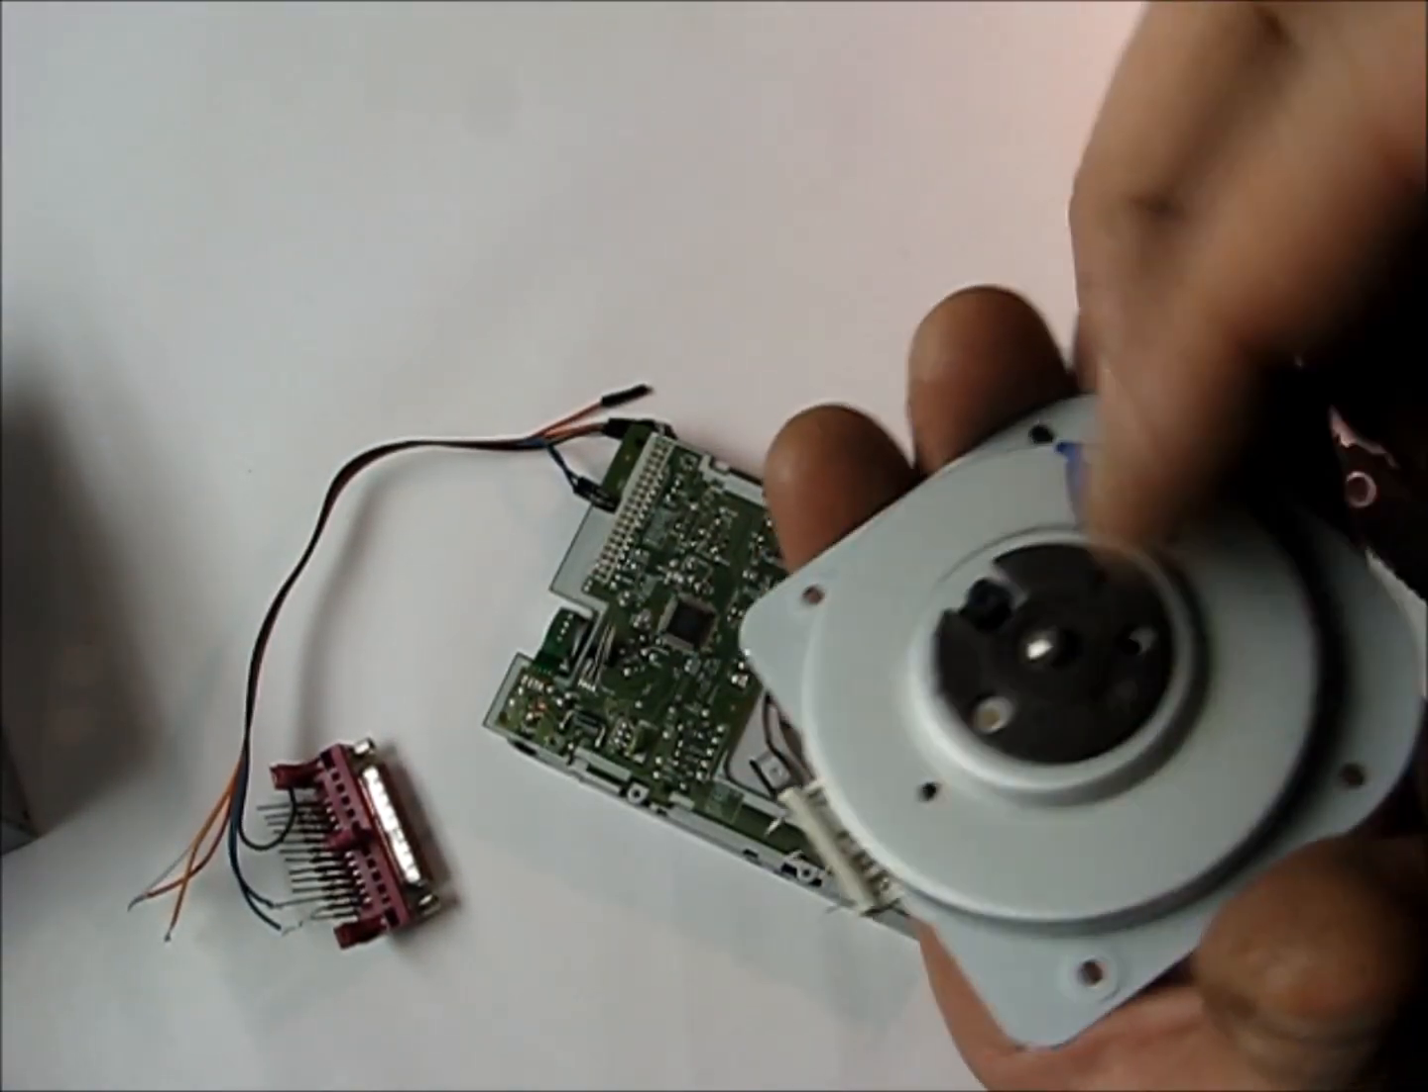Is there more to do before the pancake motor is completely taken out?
No.